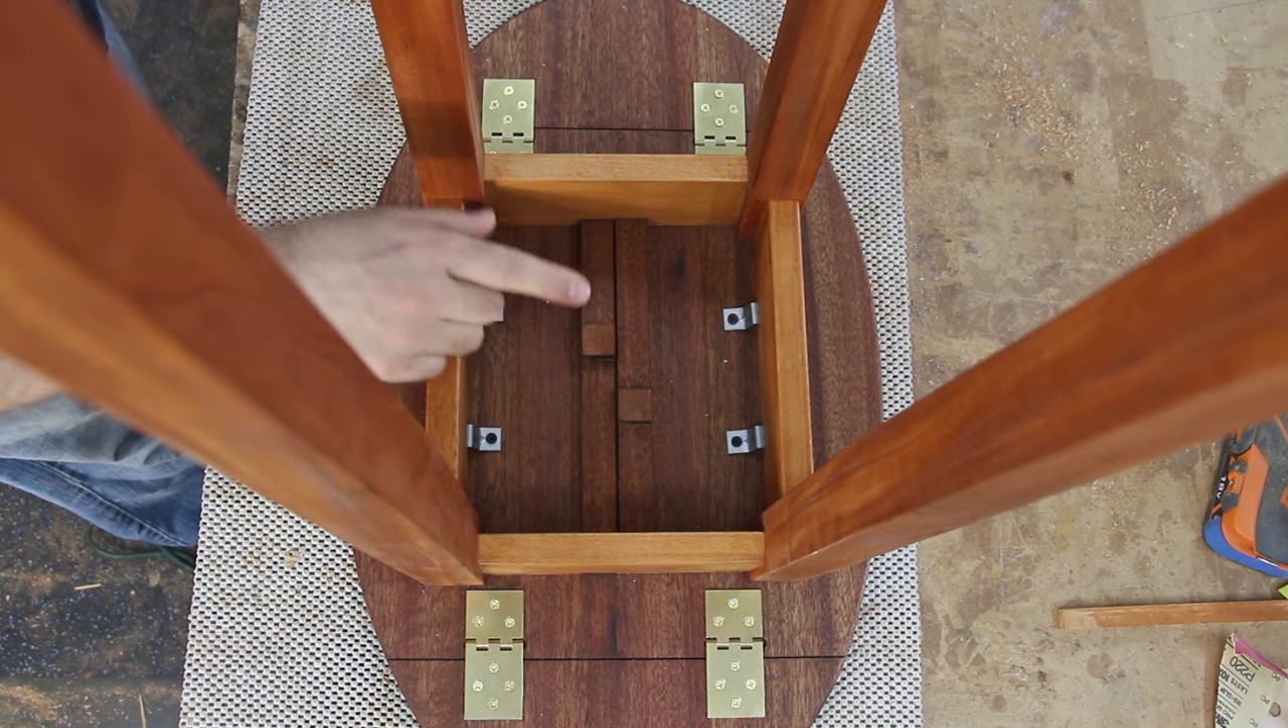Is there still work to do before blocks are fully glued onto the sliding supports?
No.